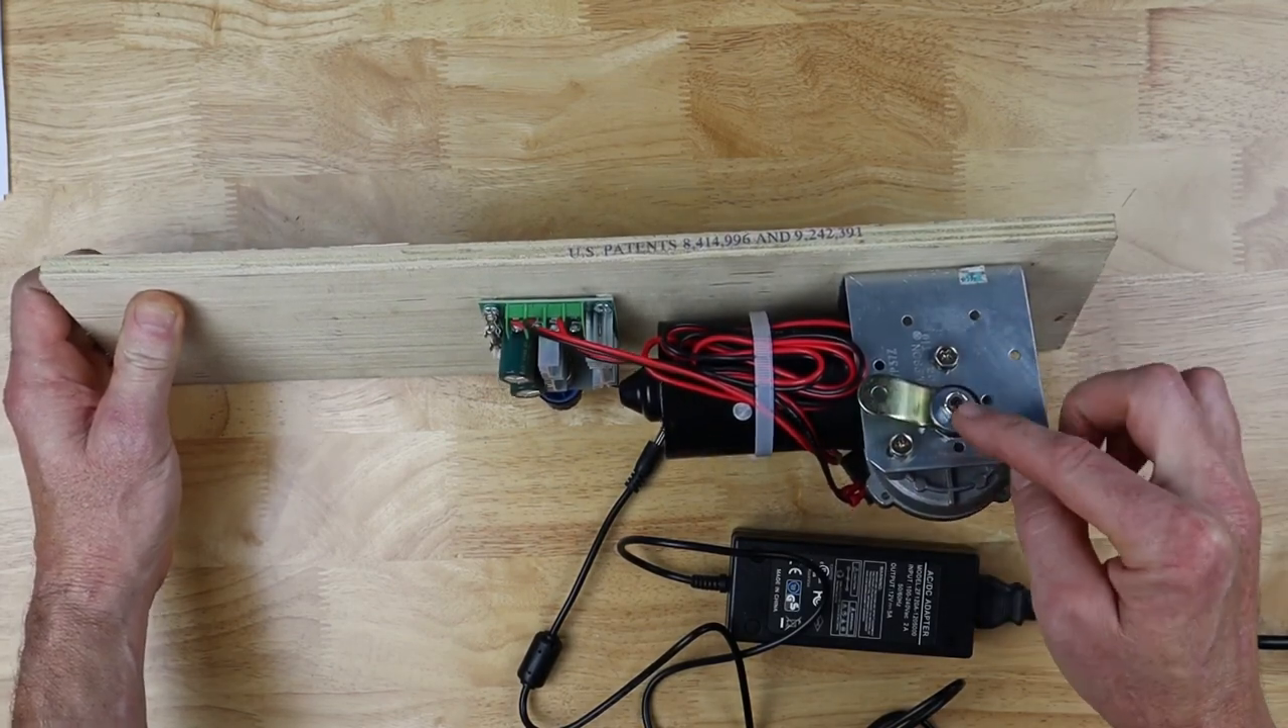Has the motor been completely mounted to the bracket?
Yes.